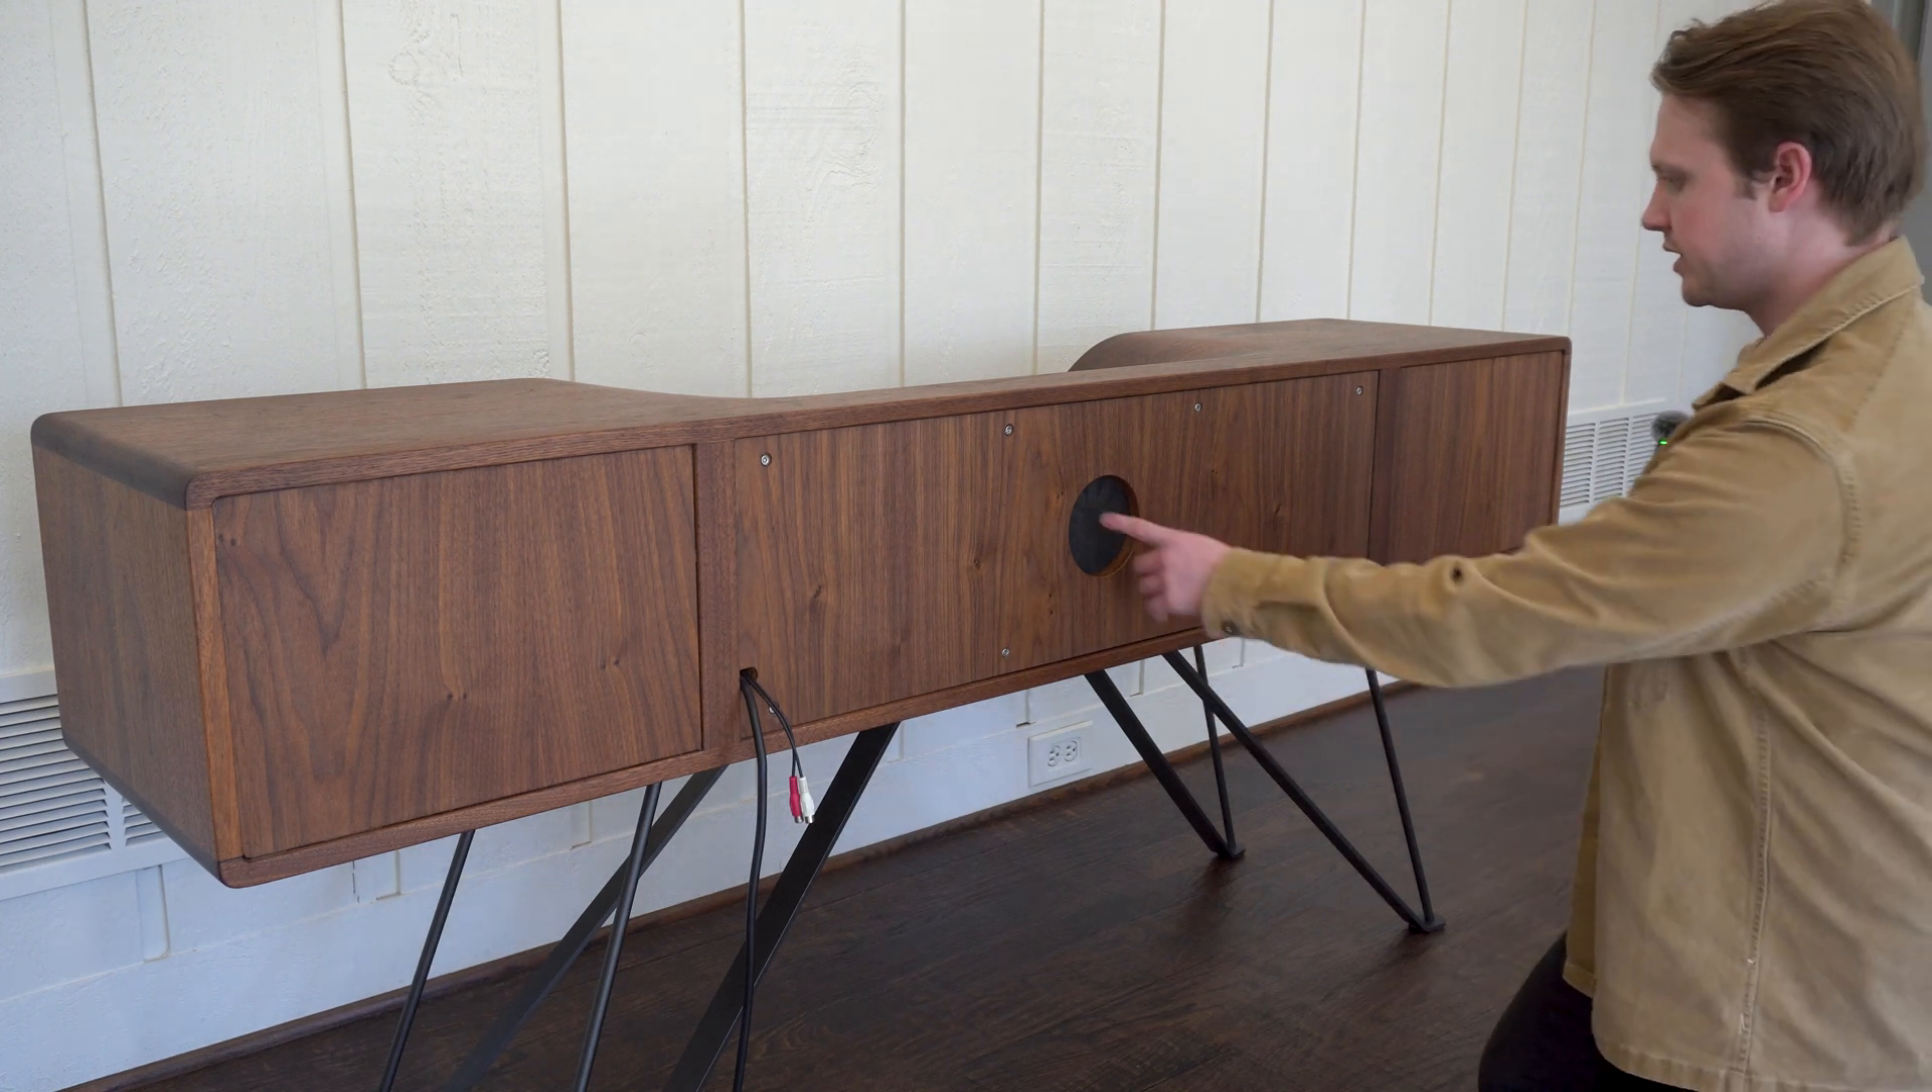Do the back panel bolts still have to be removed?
Yes.